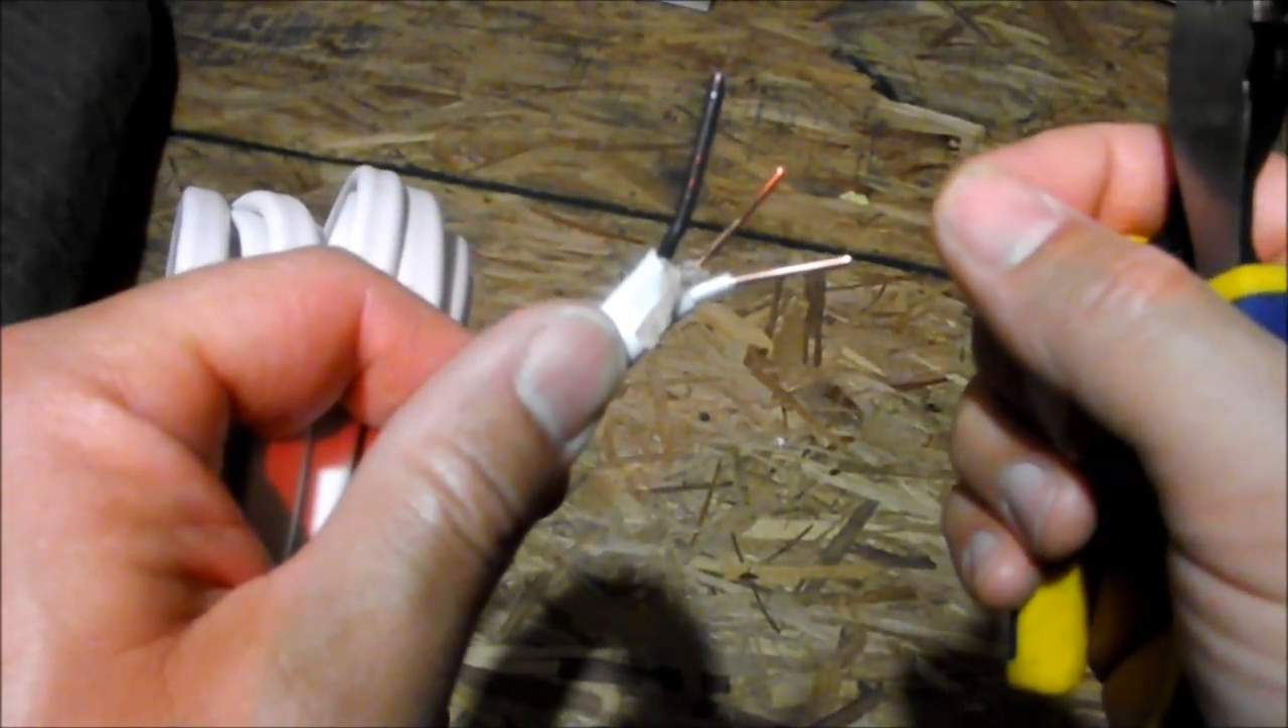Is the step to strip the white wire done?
Yes.